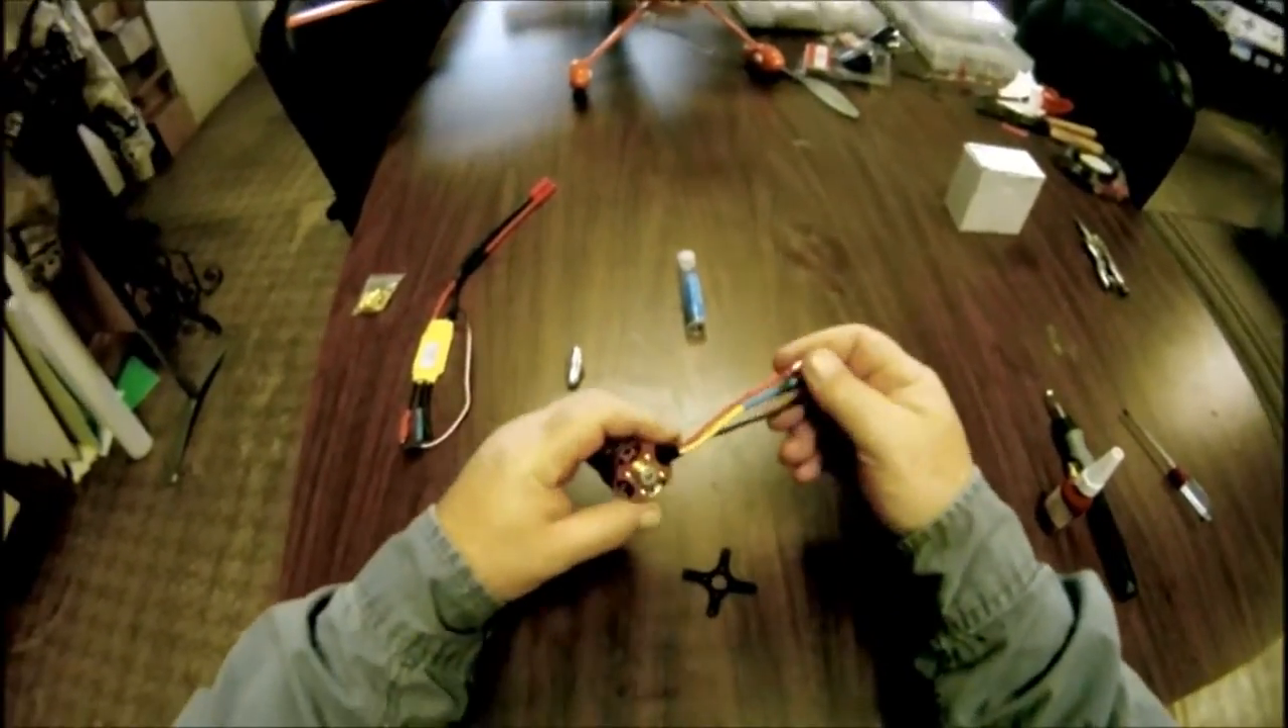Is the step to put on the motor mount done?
No.